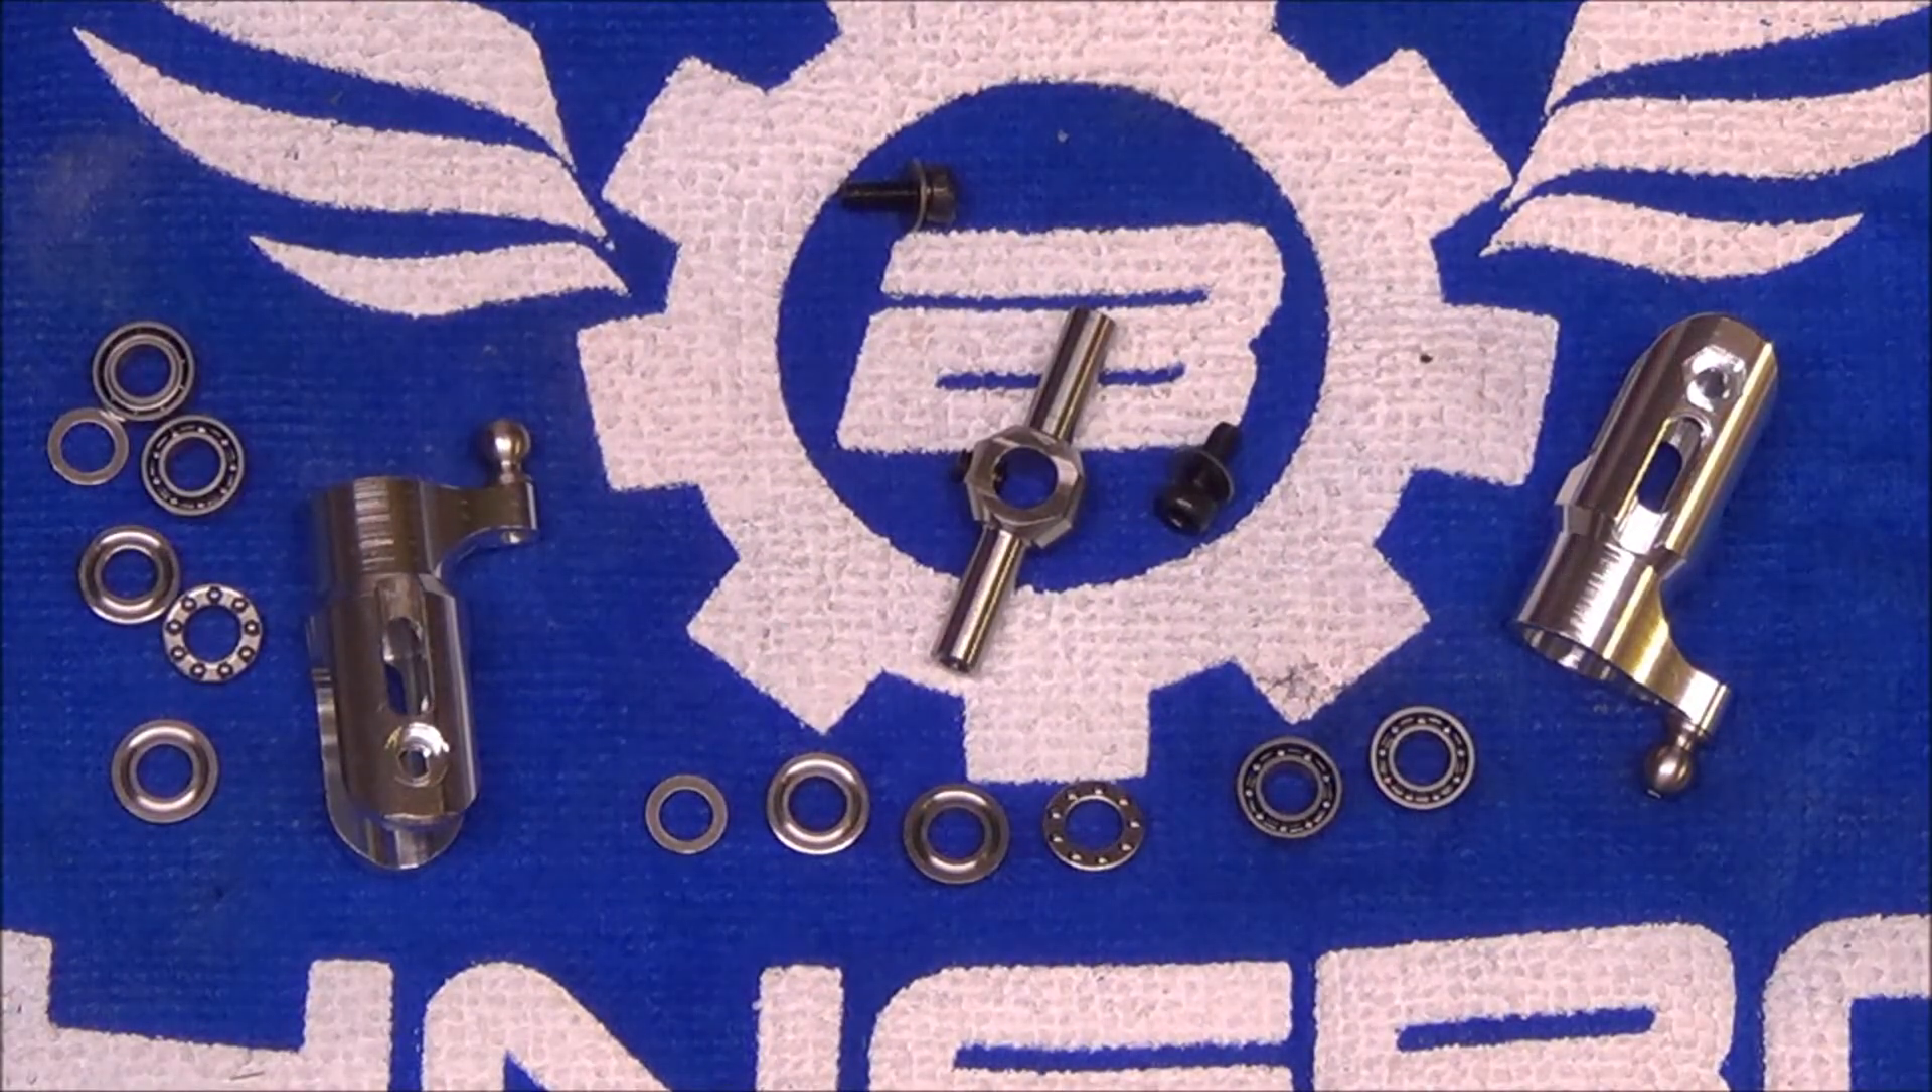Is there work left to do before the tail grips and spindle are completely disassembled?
No.